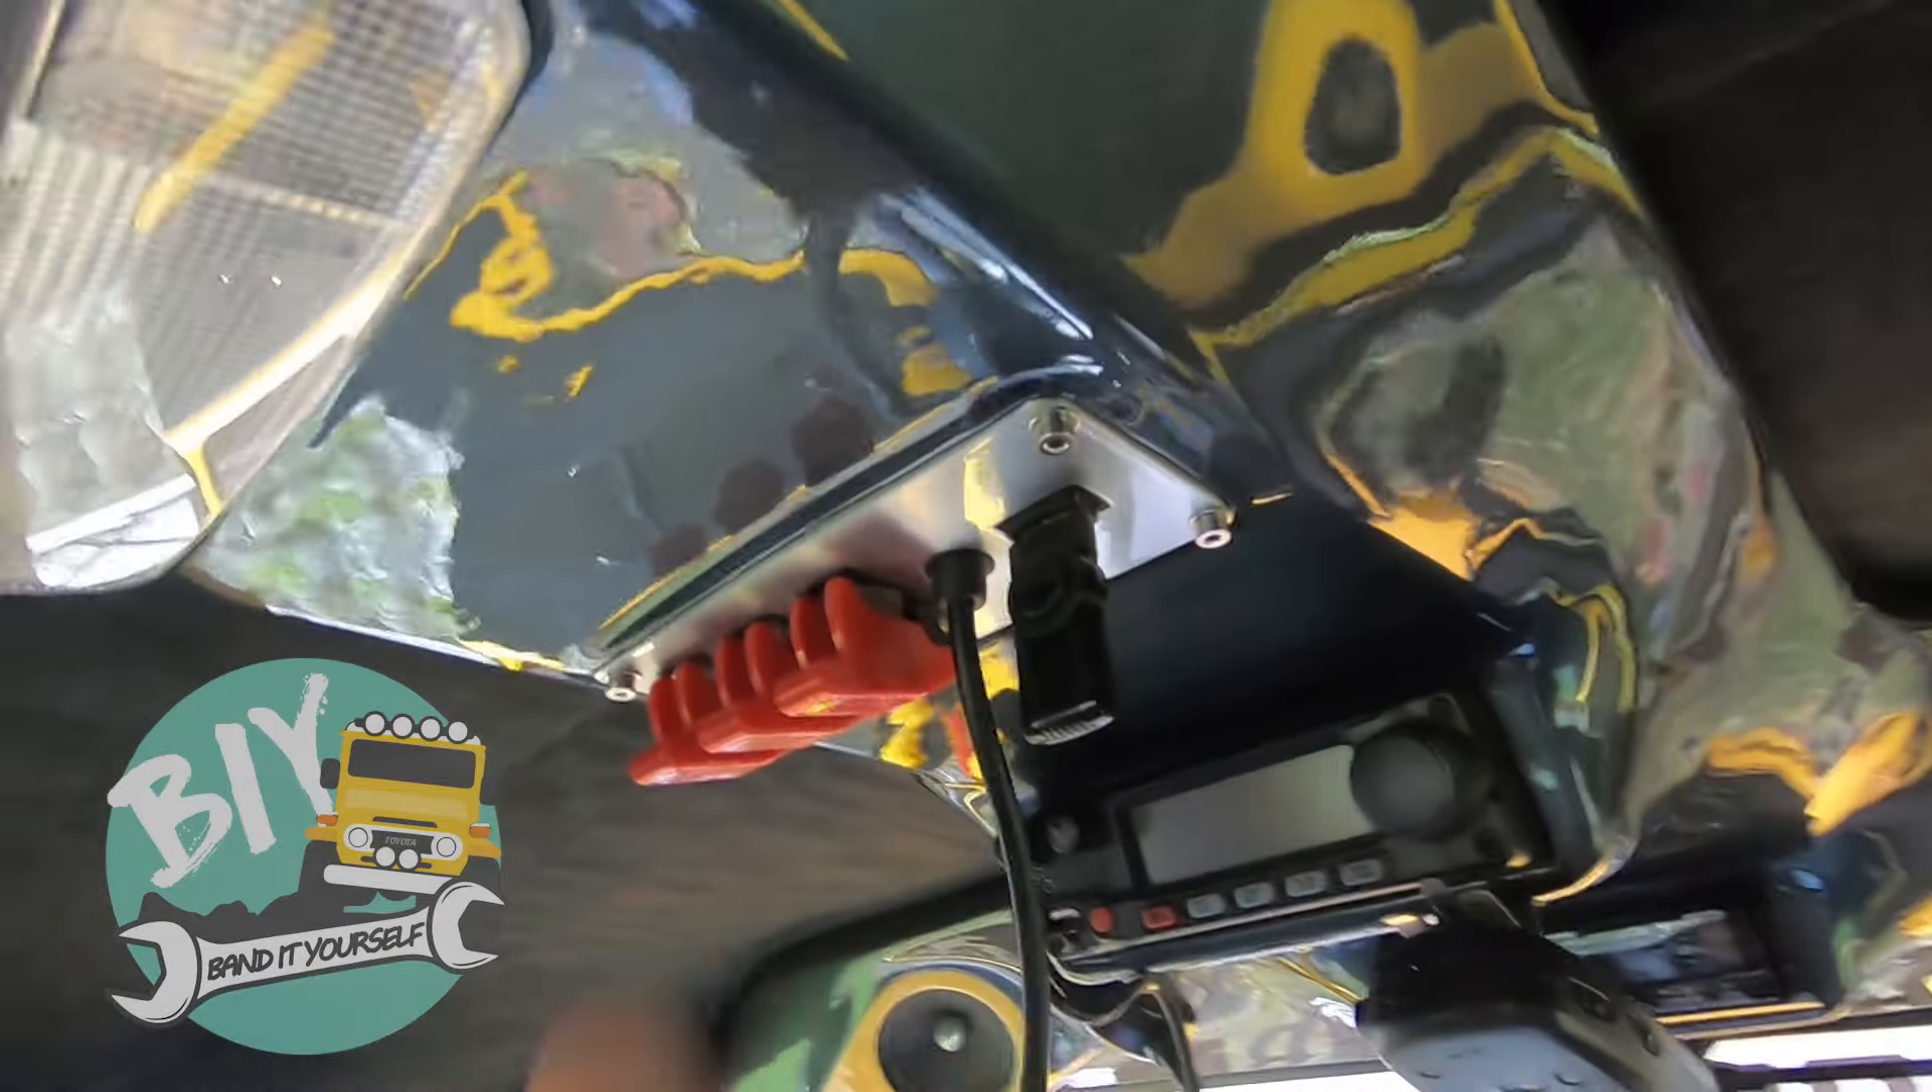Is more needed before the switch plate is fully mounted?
No.